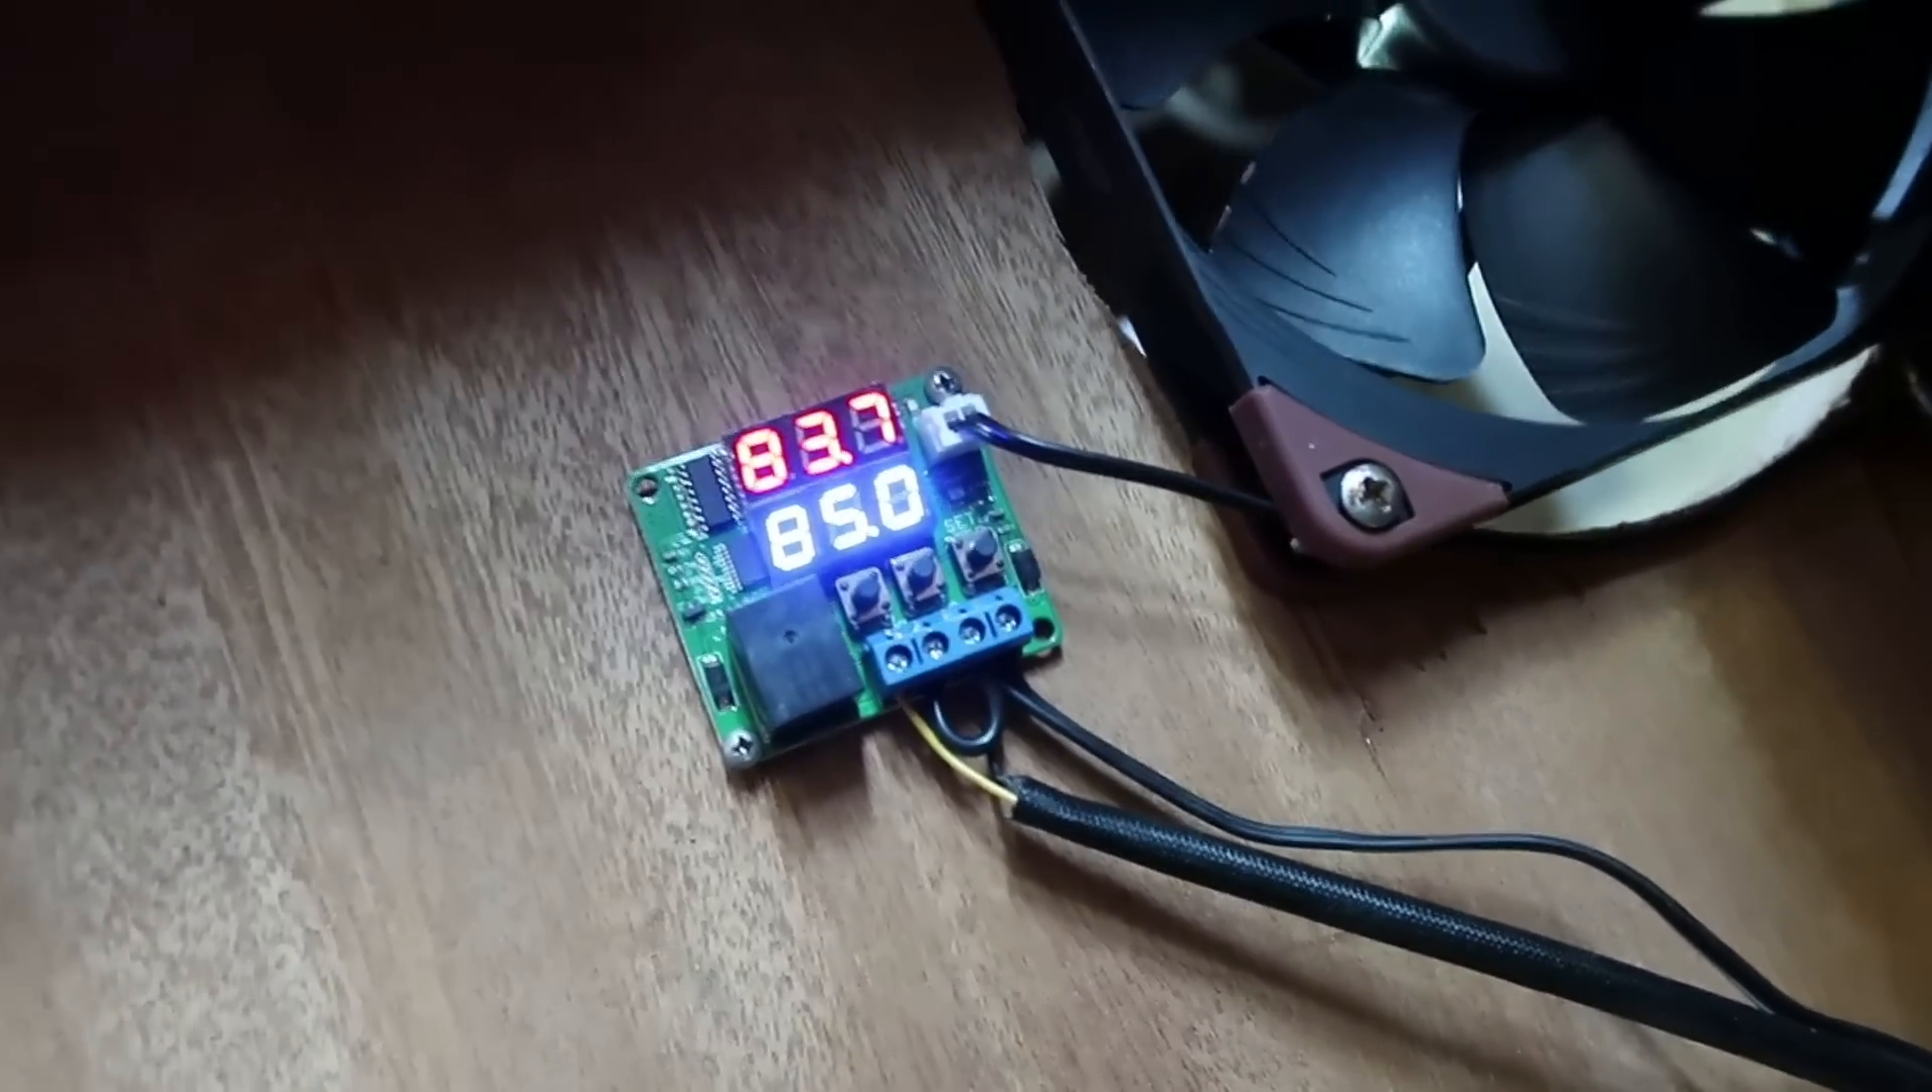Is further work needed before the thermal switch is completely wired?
No.